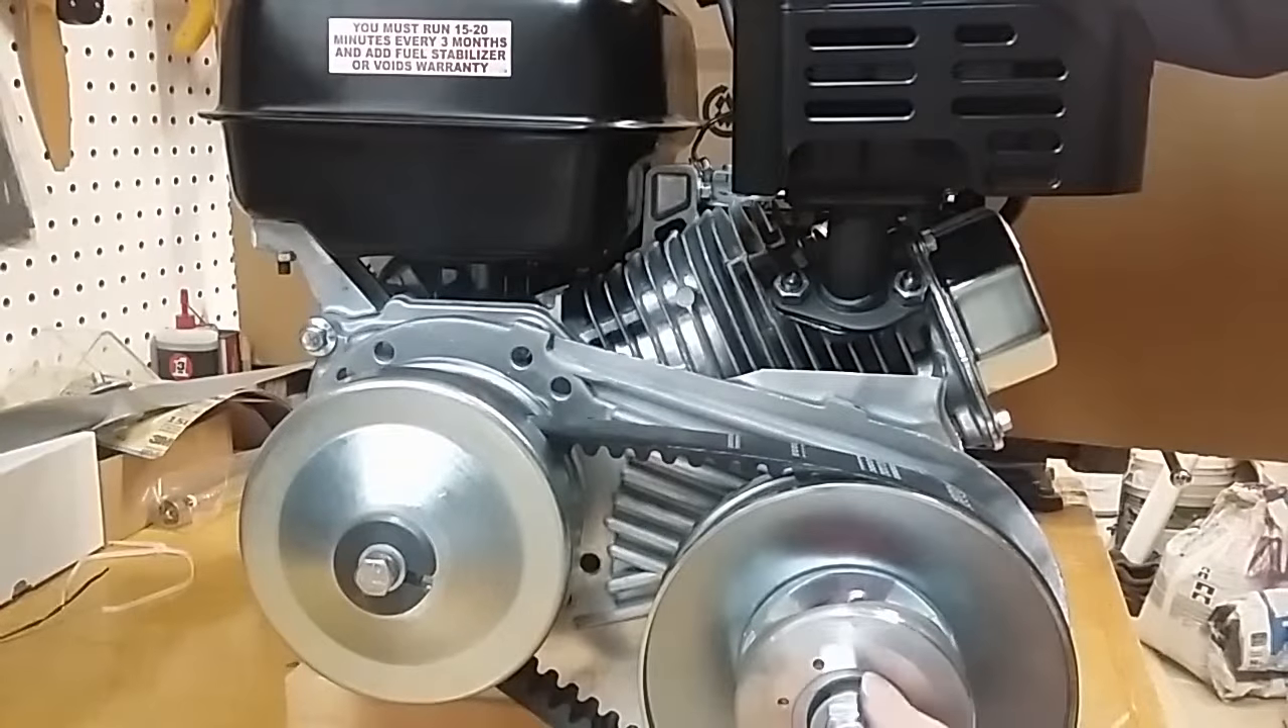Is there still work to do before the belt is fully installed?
No.